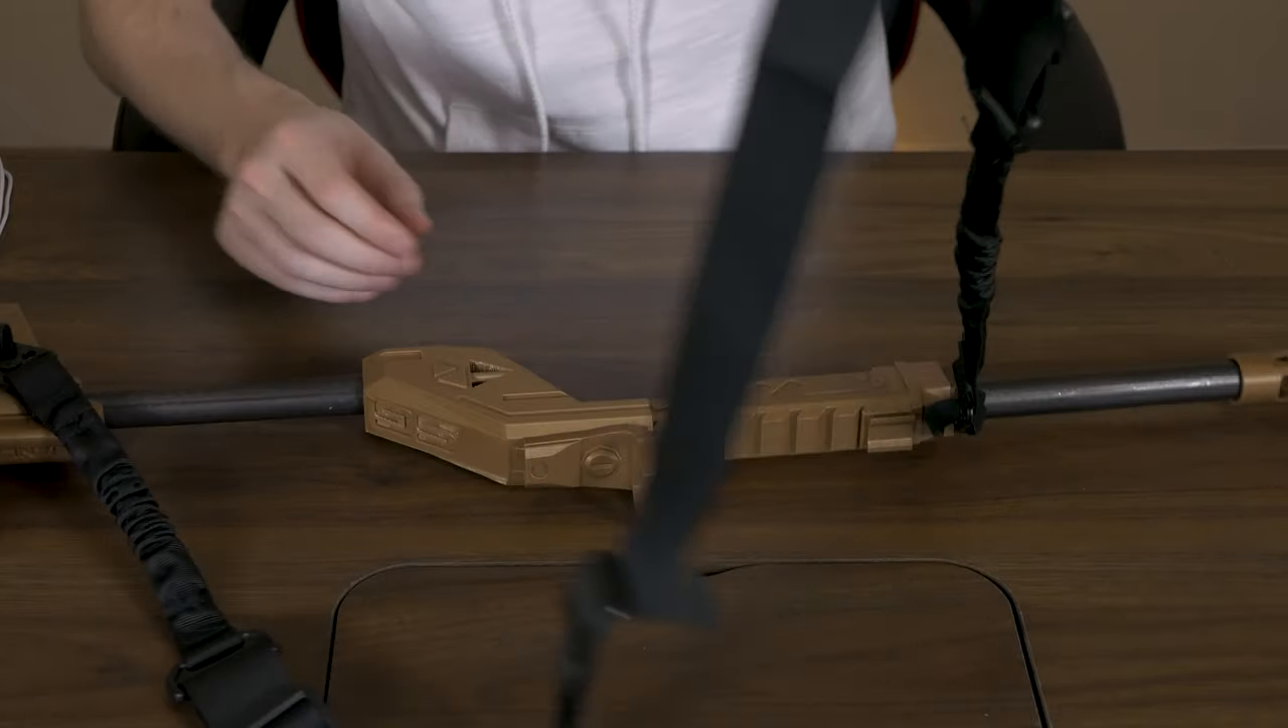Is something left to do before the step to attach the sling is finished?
No.